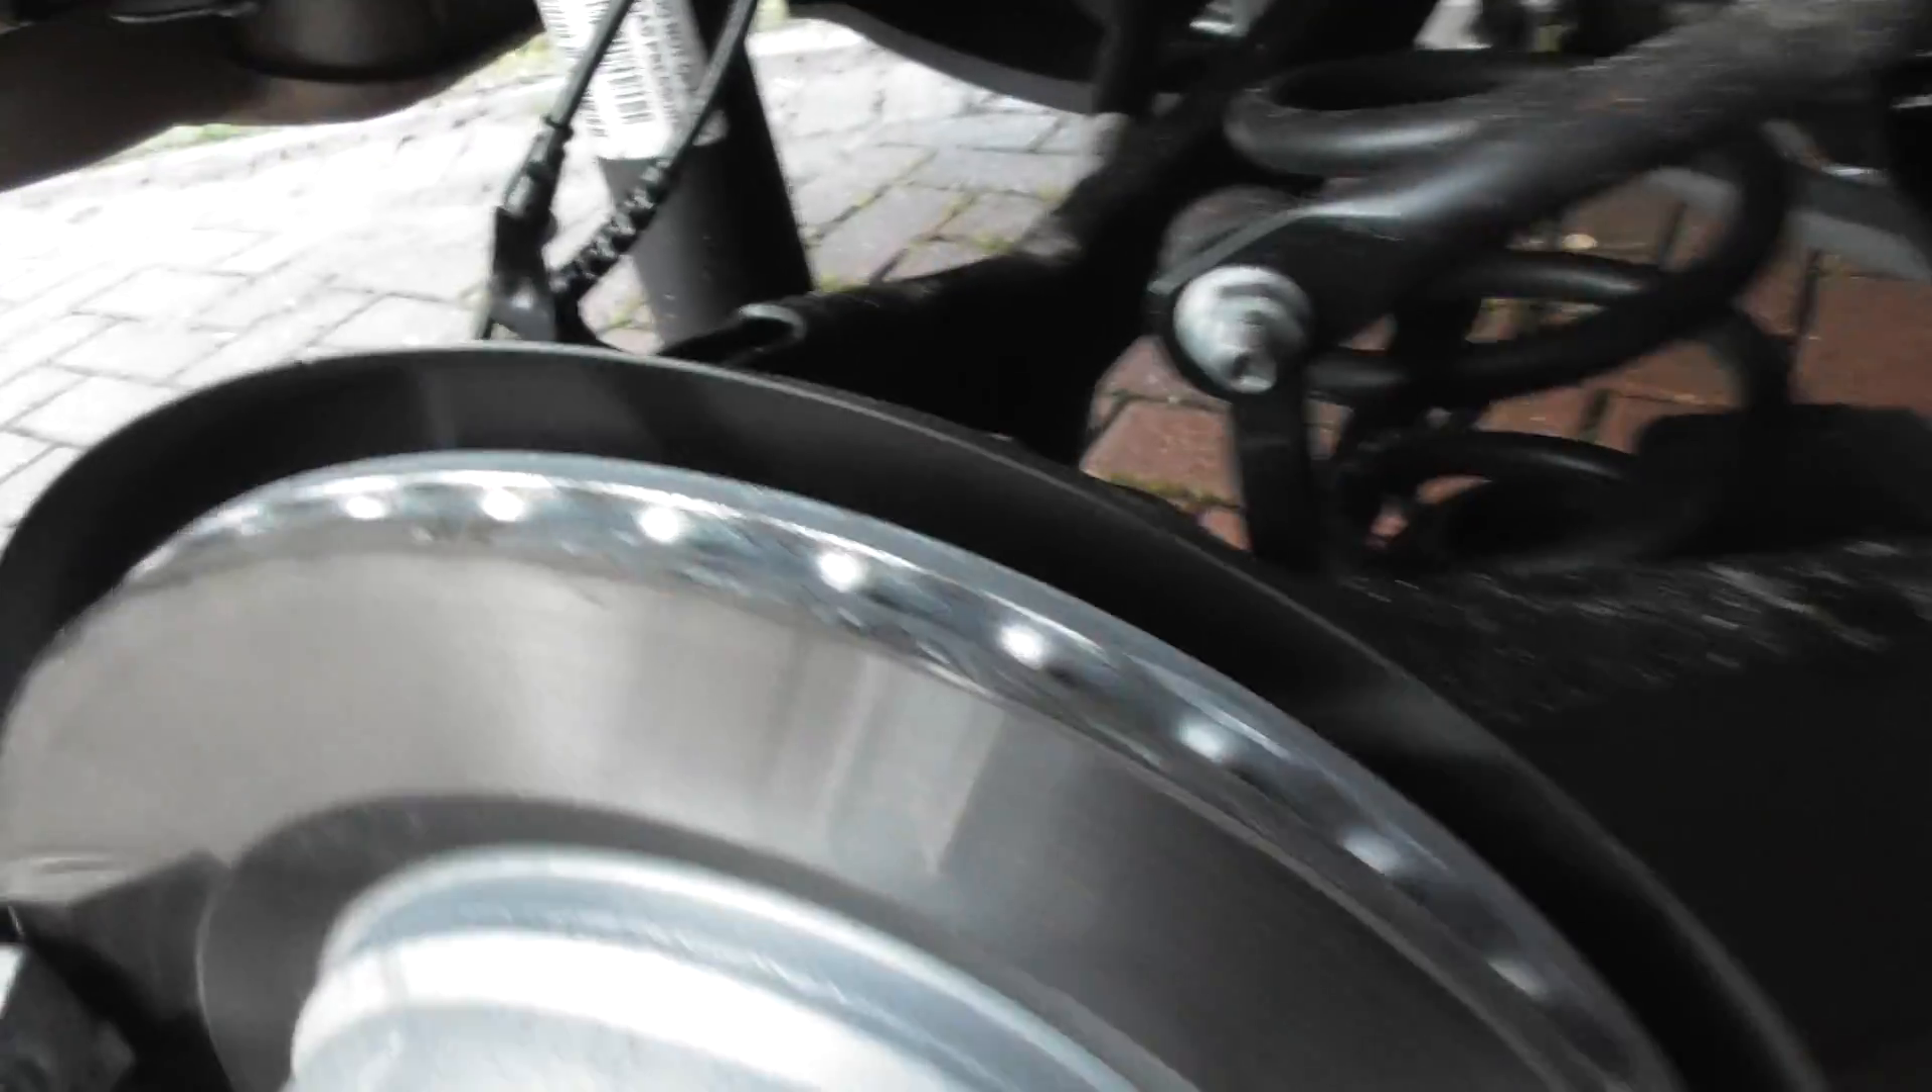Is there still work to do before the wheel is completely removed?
No.